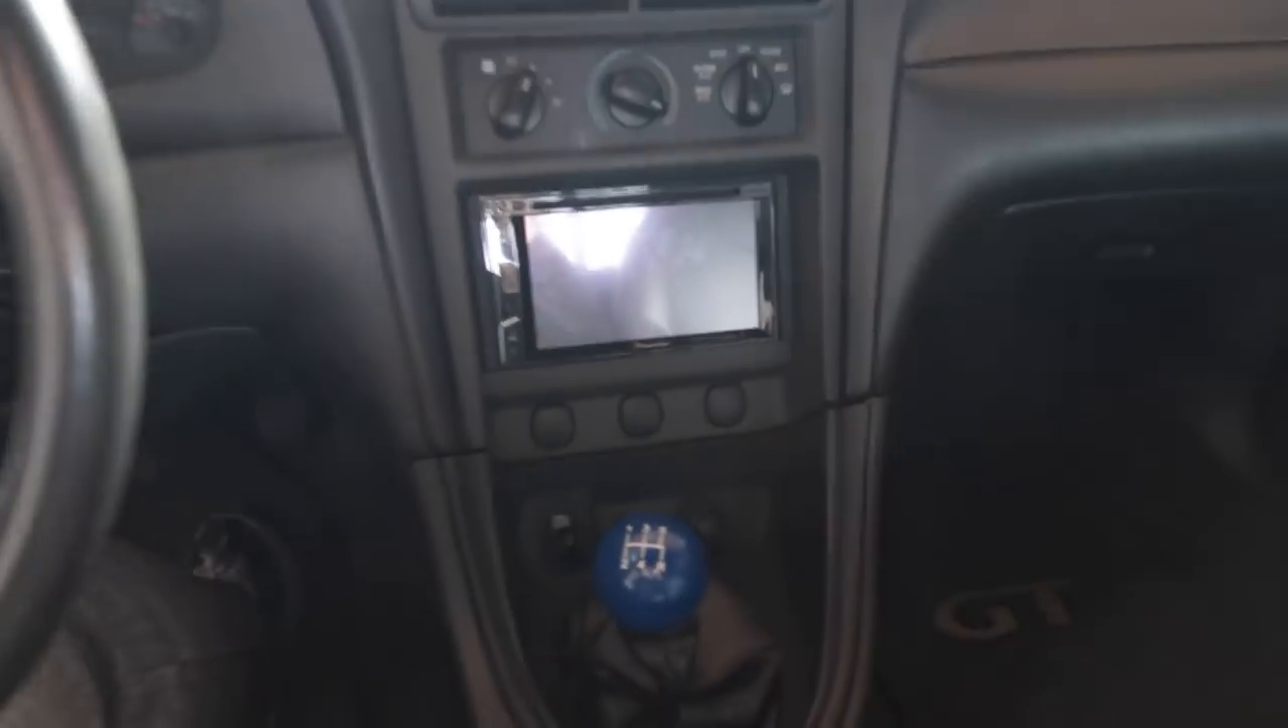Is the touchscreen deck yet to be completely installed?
No.